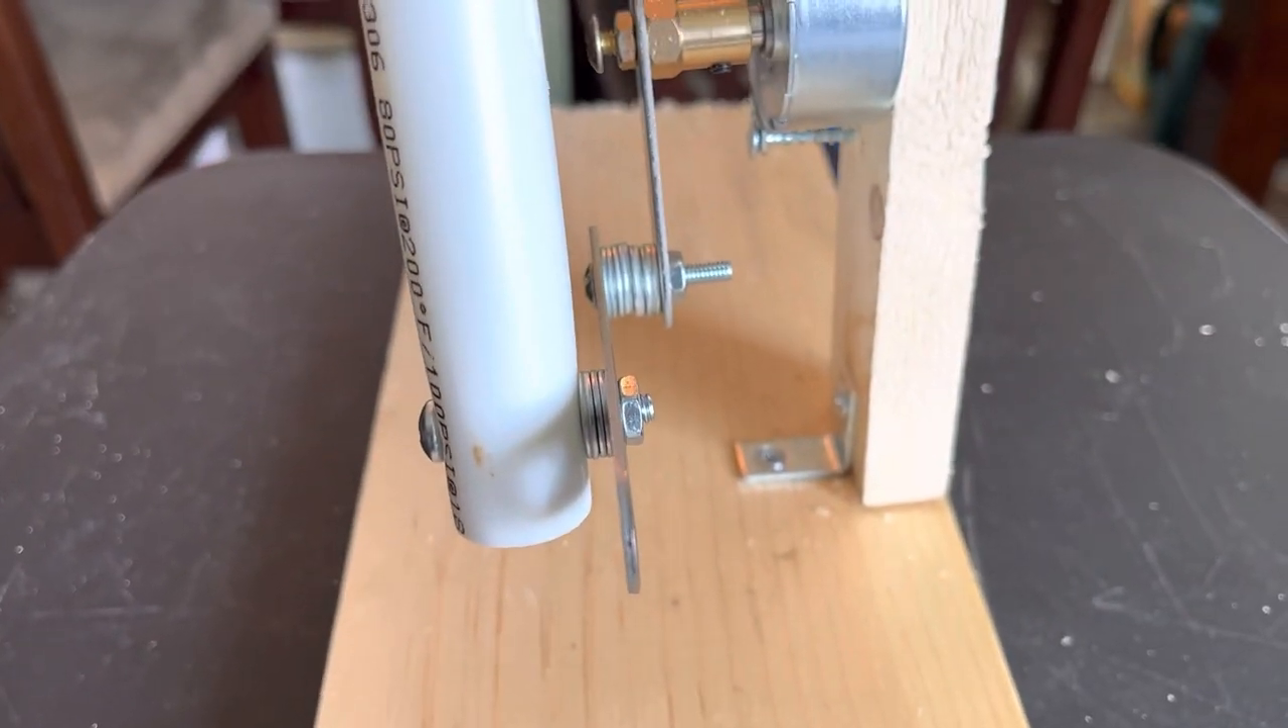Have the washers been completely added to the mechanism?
Yes.